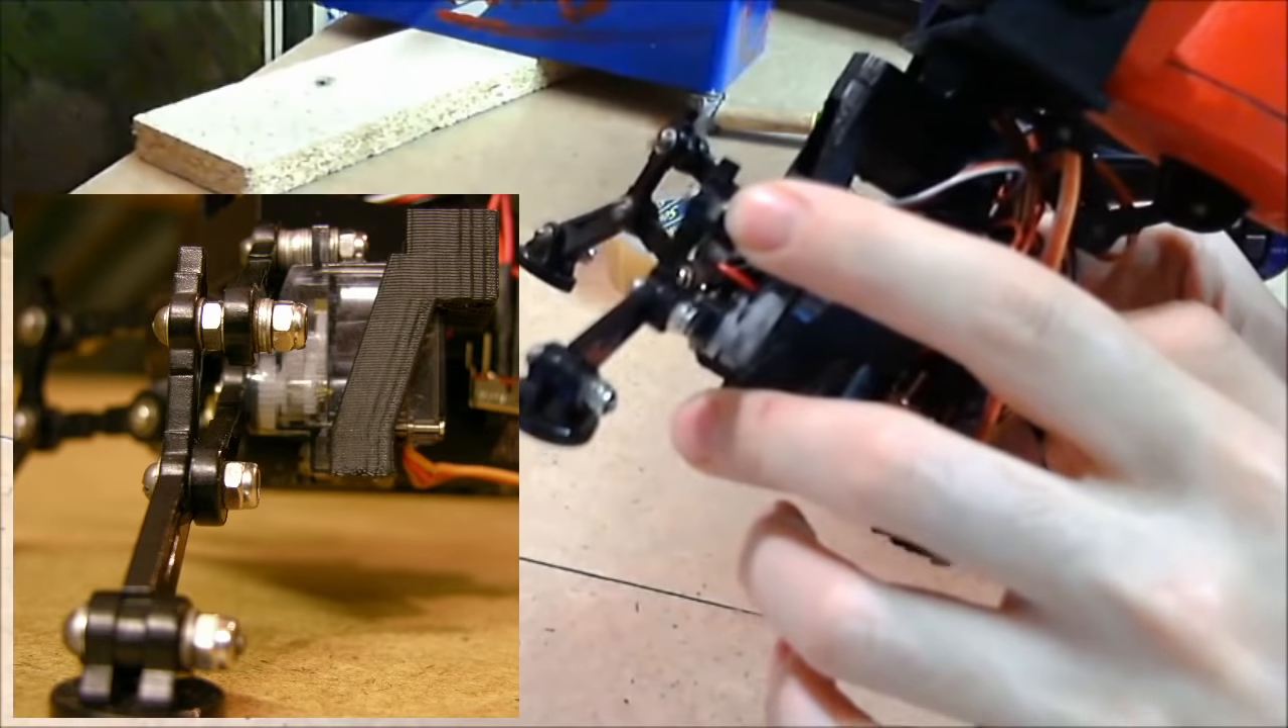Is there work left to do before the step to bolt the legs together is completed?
No.